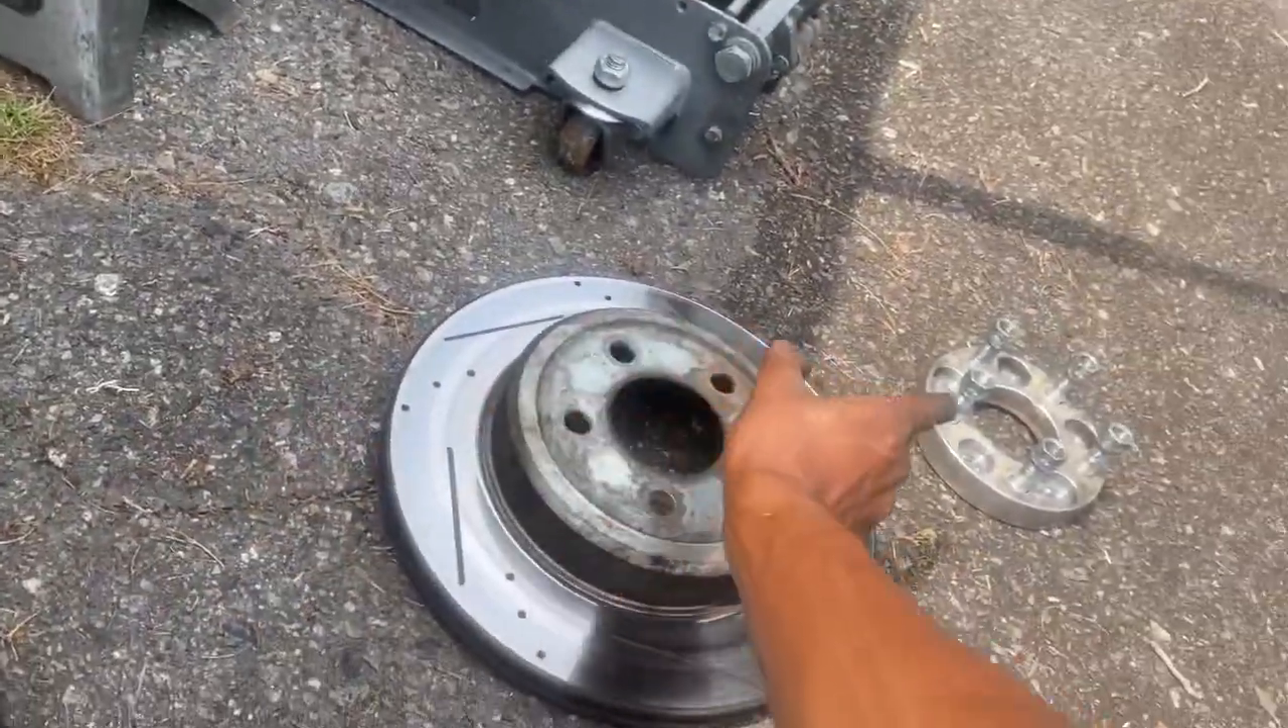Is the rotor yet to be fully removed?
No.